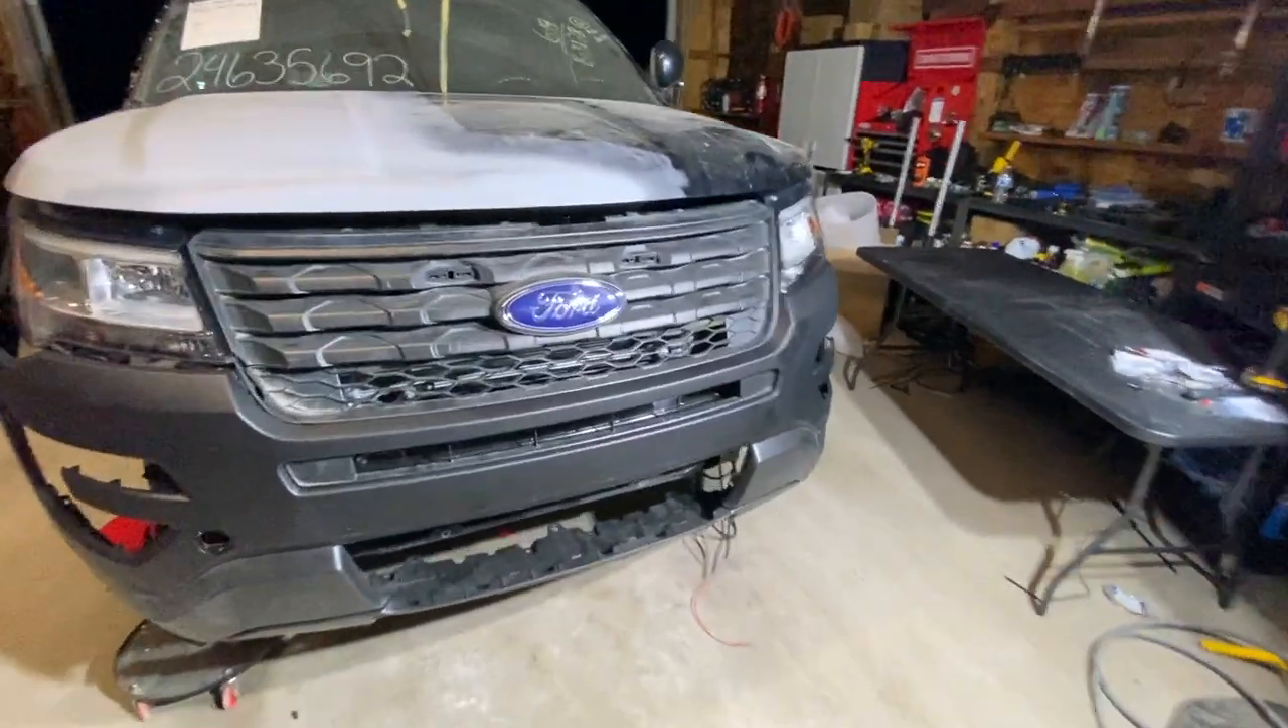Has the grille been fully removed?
No.